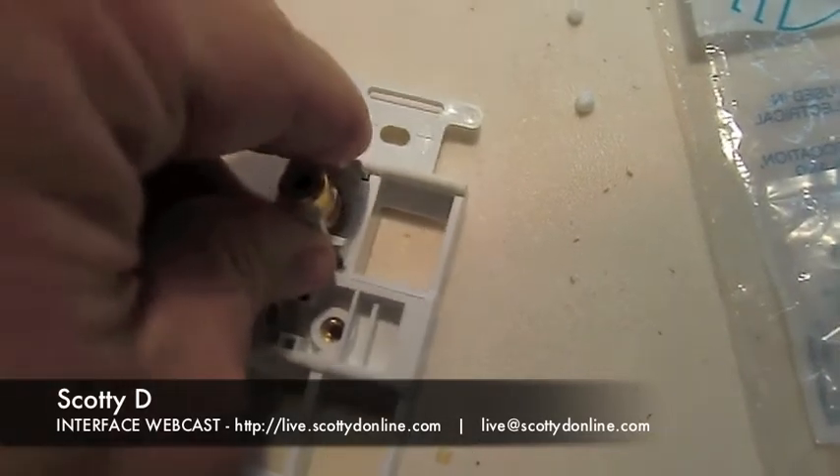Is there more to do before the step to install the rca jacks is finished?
Yes.